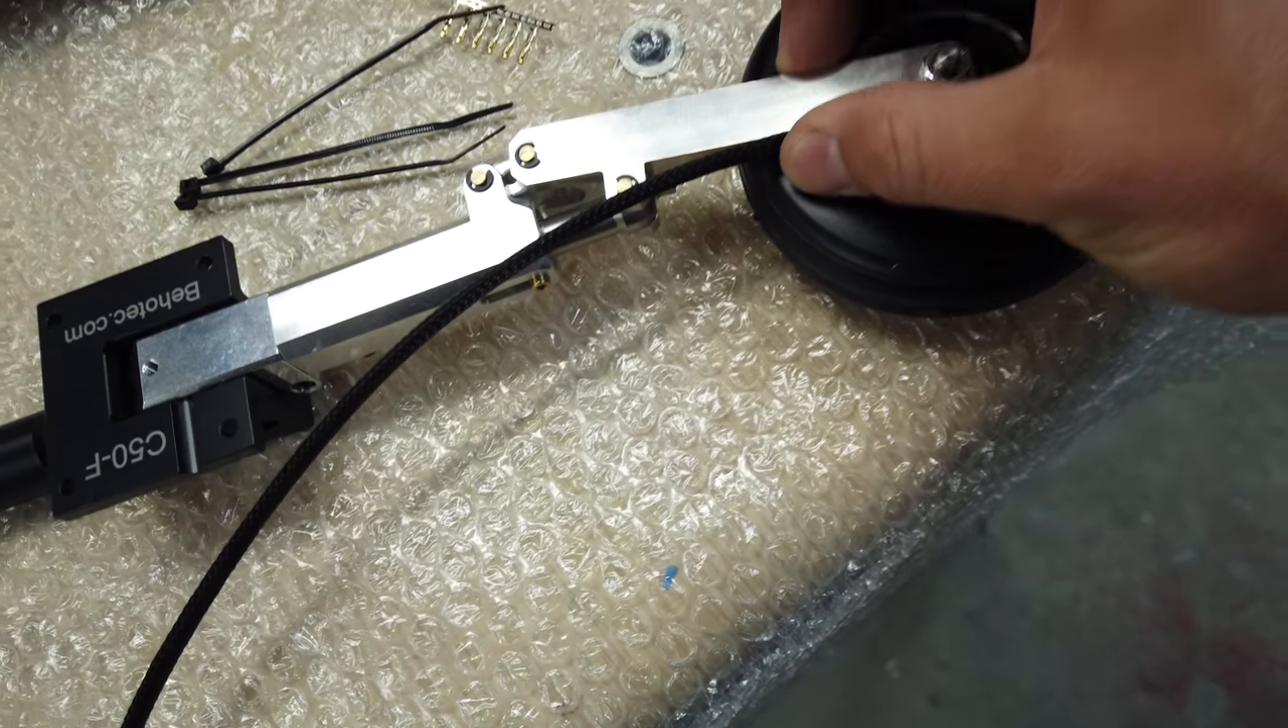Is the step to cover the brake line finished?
Yes.